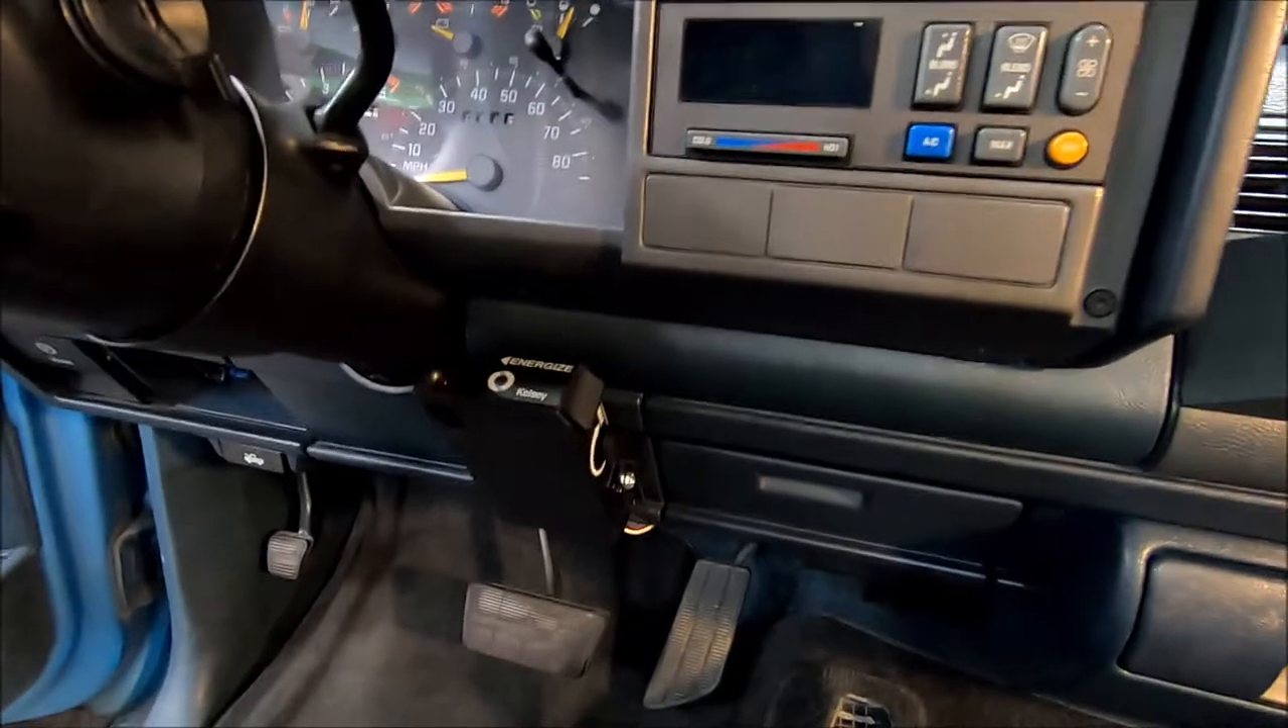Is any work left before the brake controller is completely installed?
No.